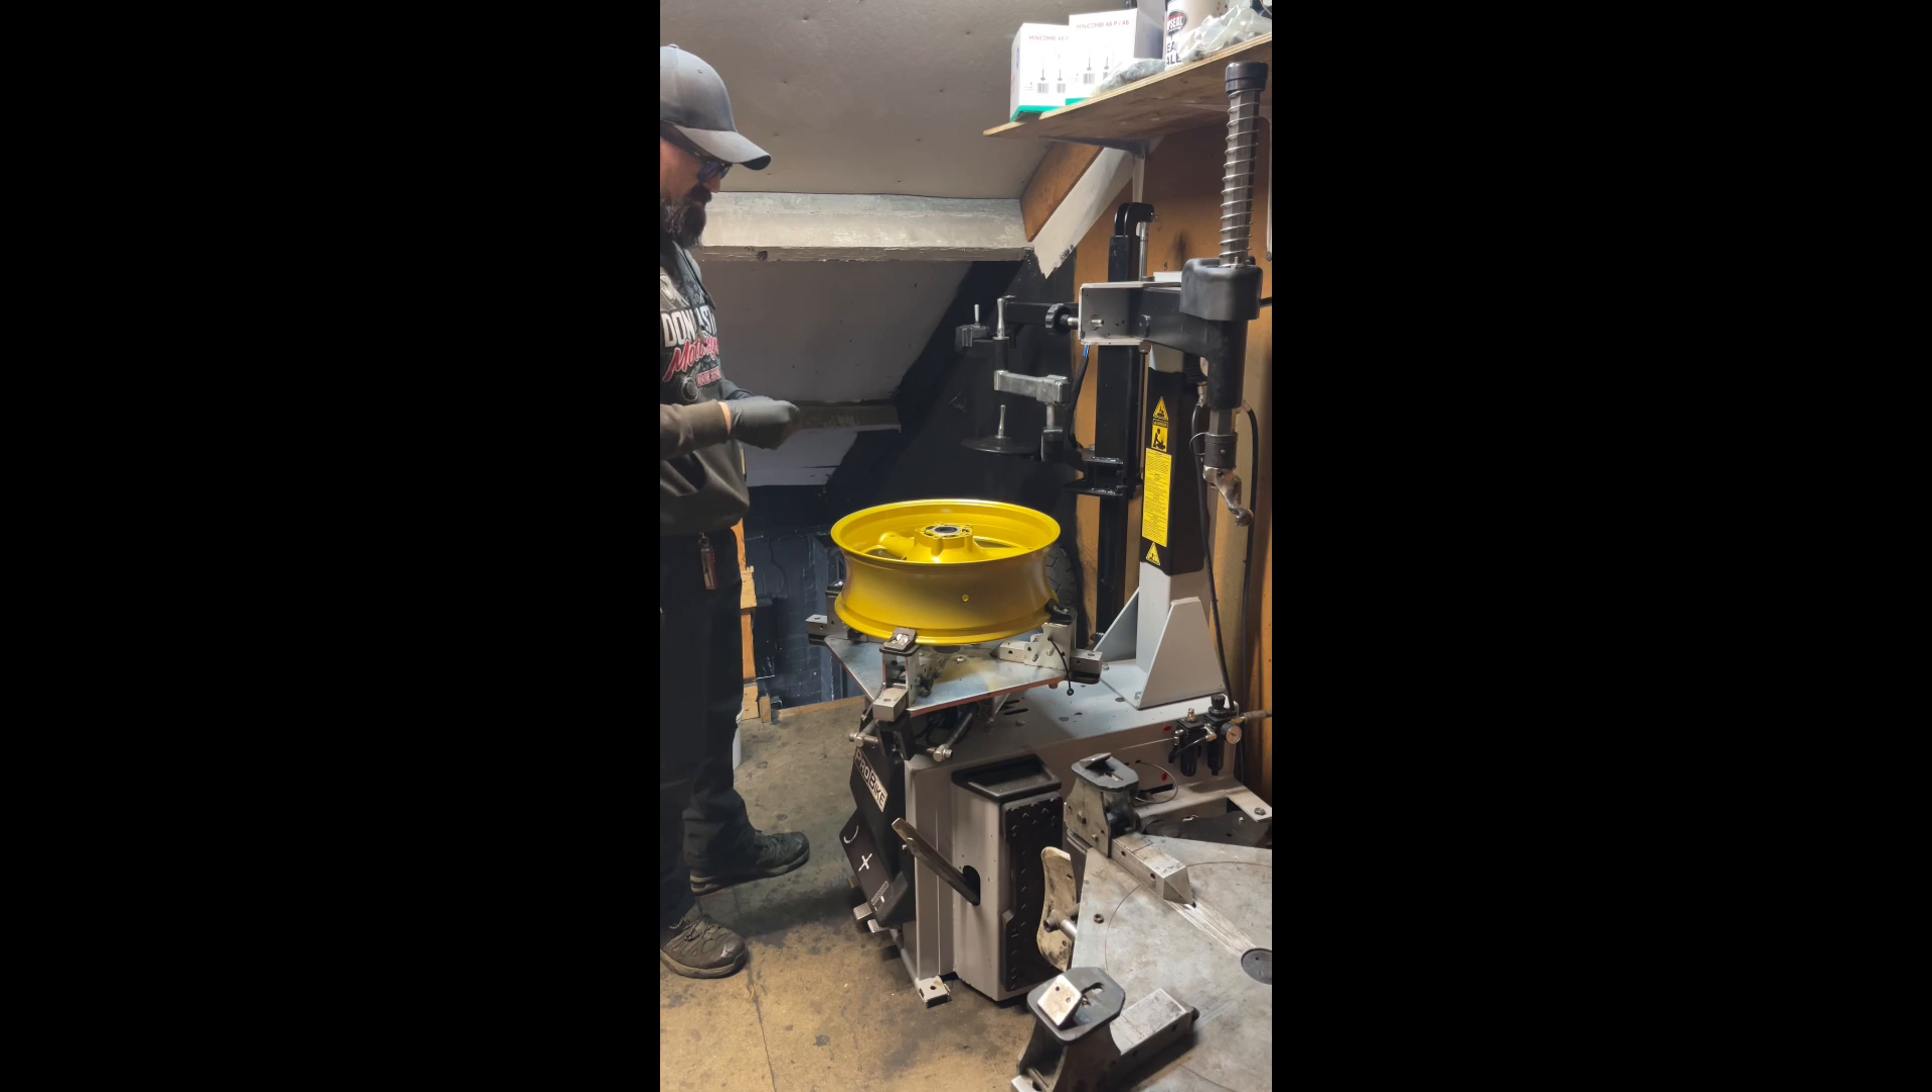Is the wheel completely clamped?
Yes.